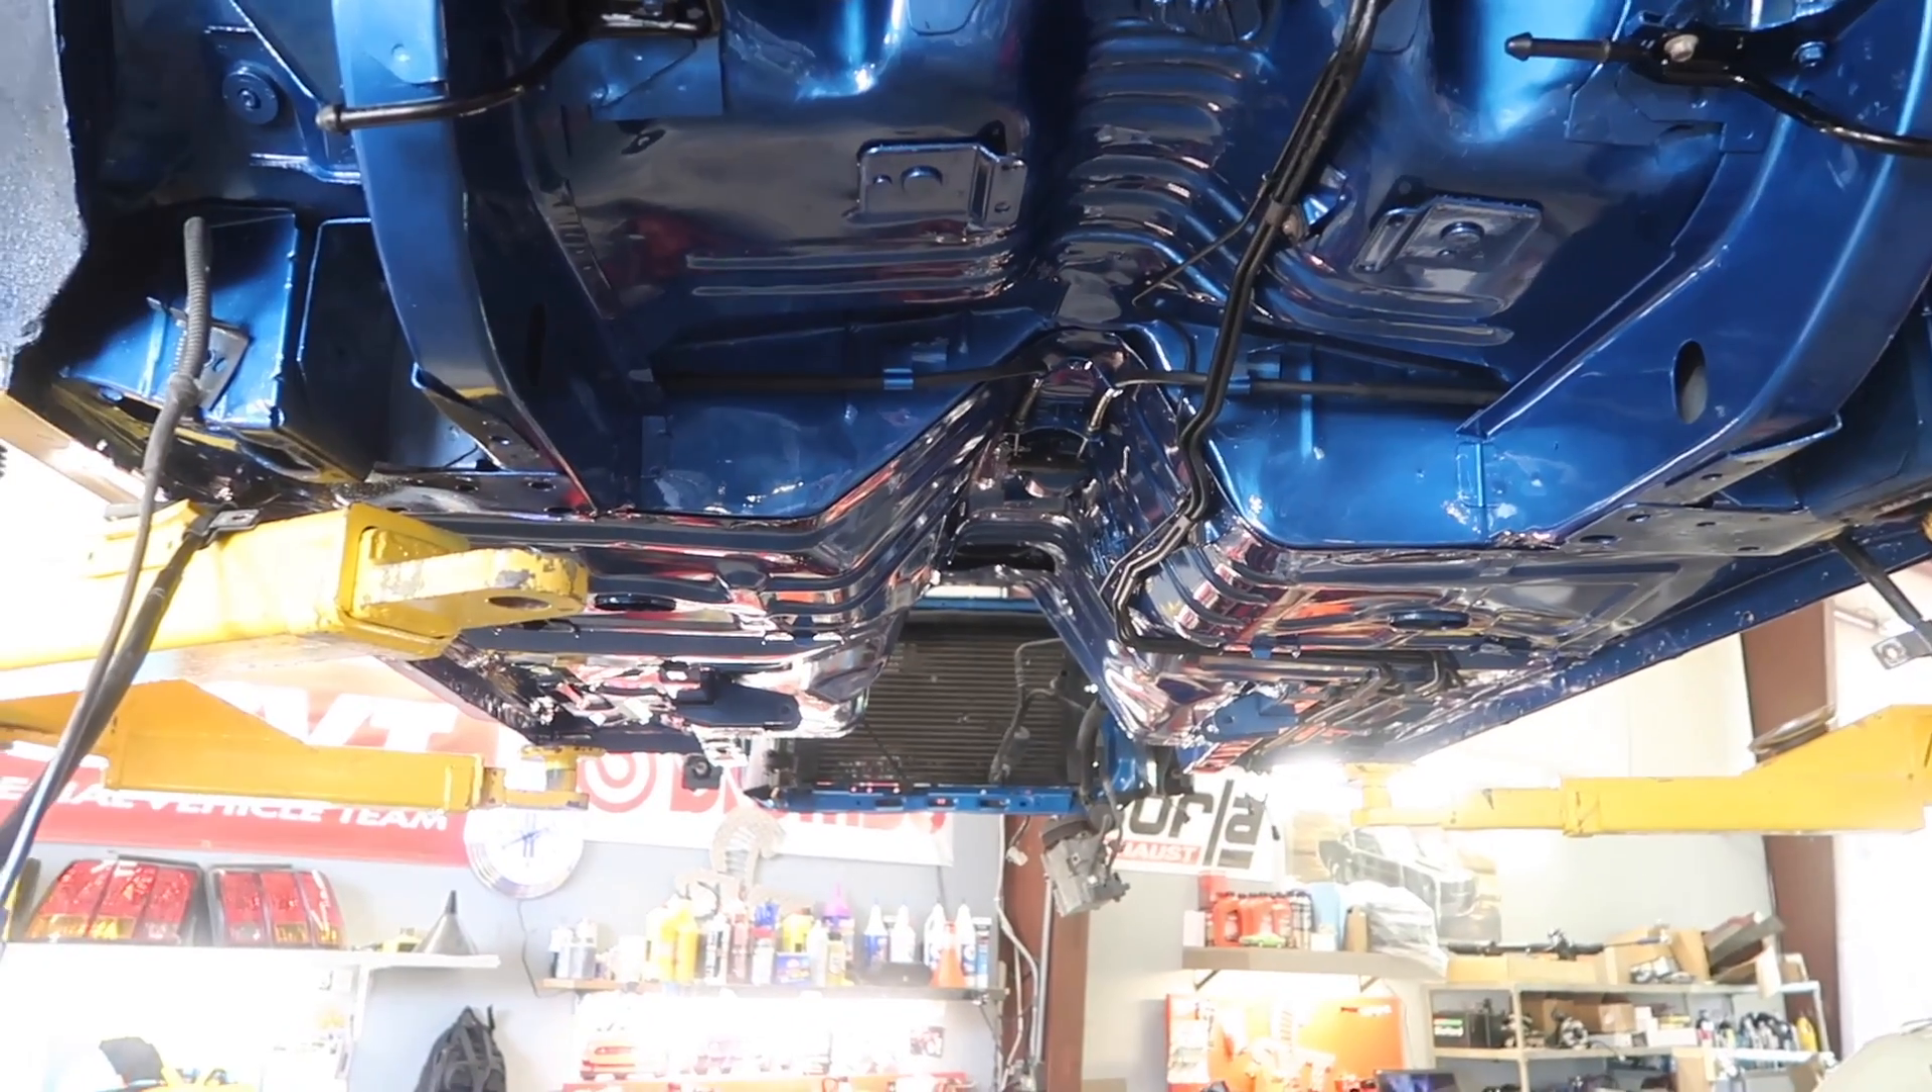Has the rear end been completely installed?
No.